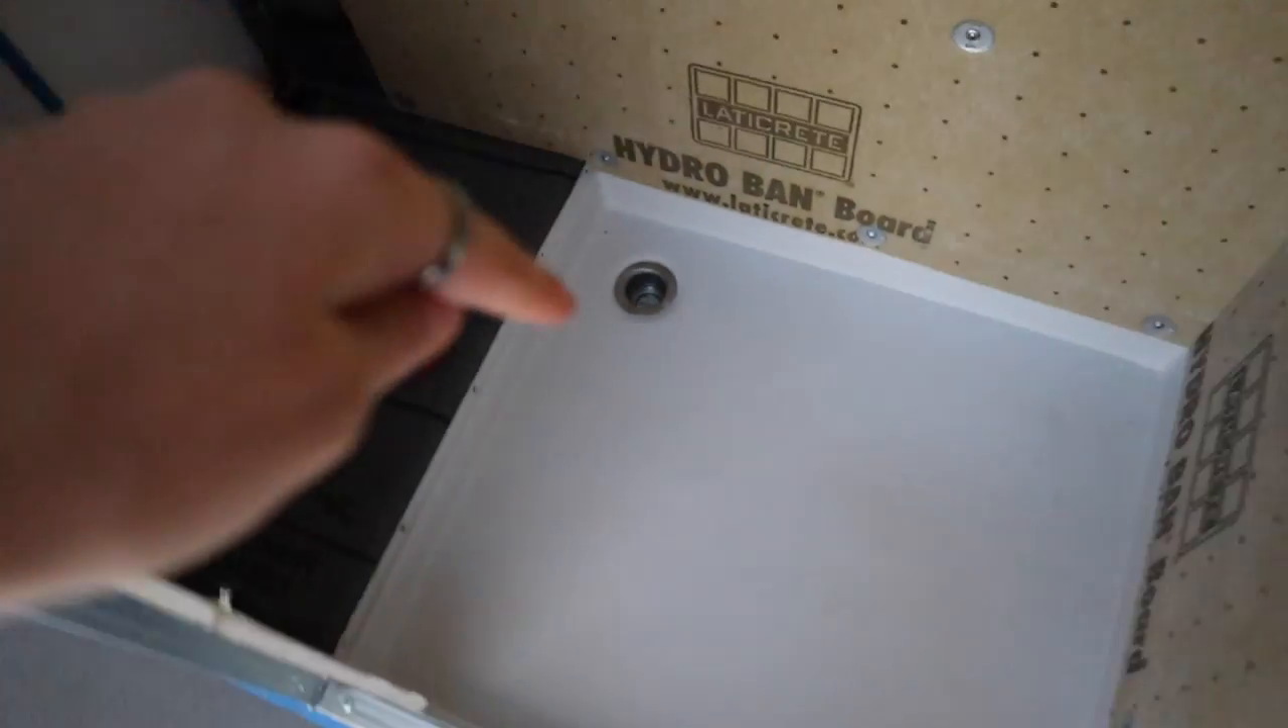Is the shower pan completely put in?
Yes.